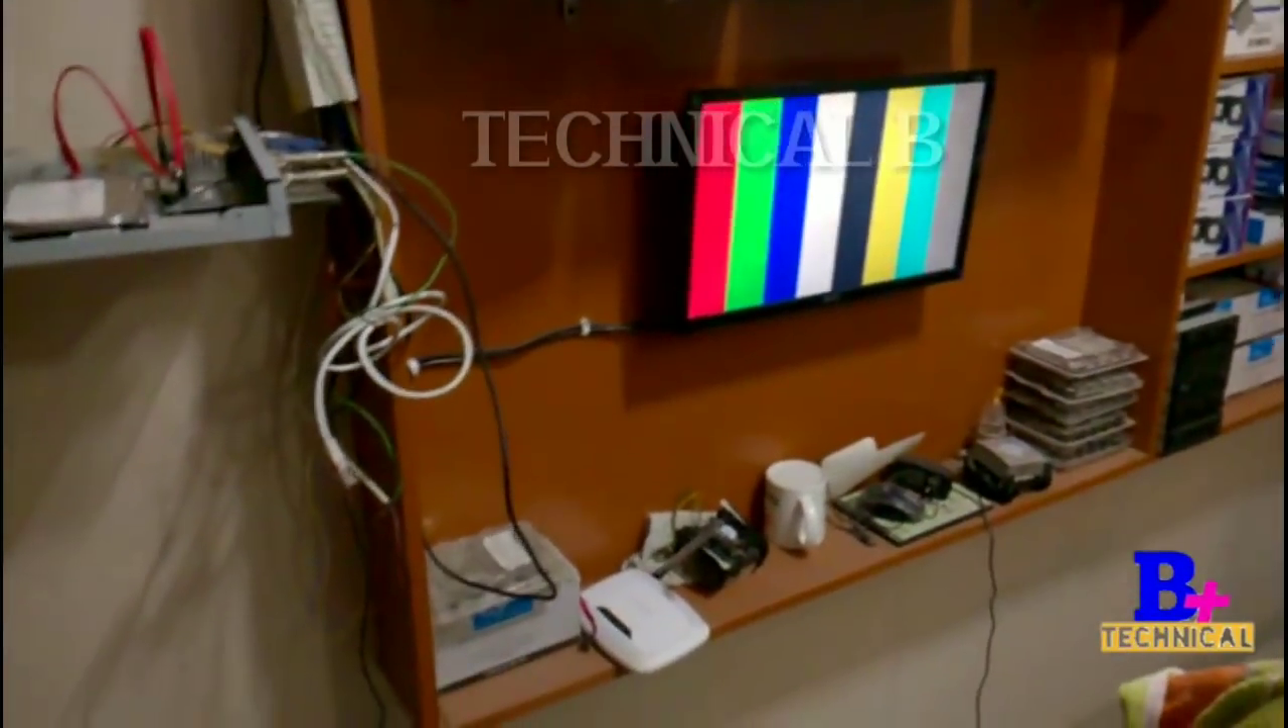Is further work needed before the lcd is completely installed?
No.